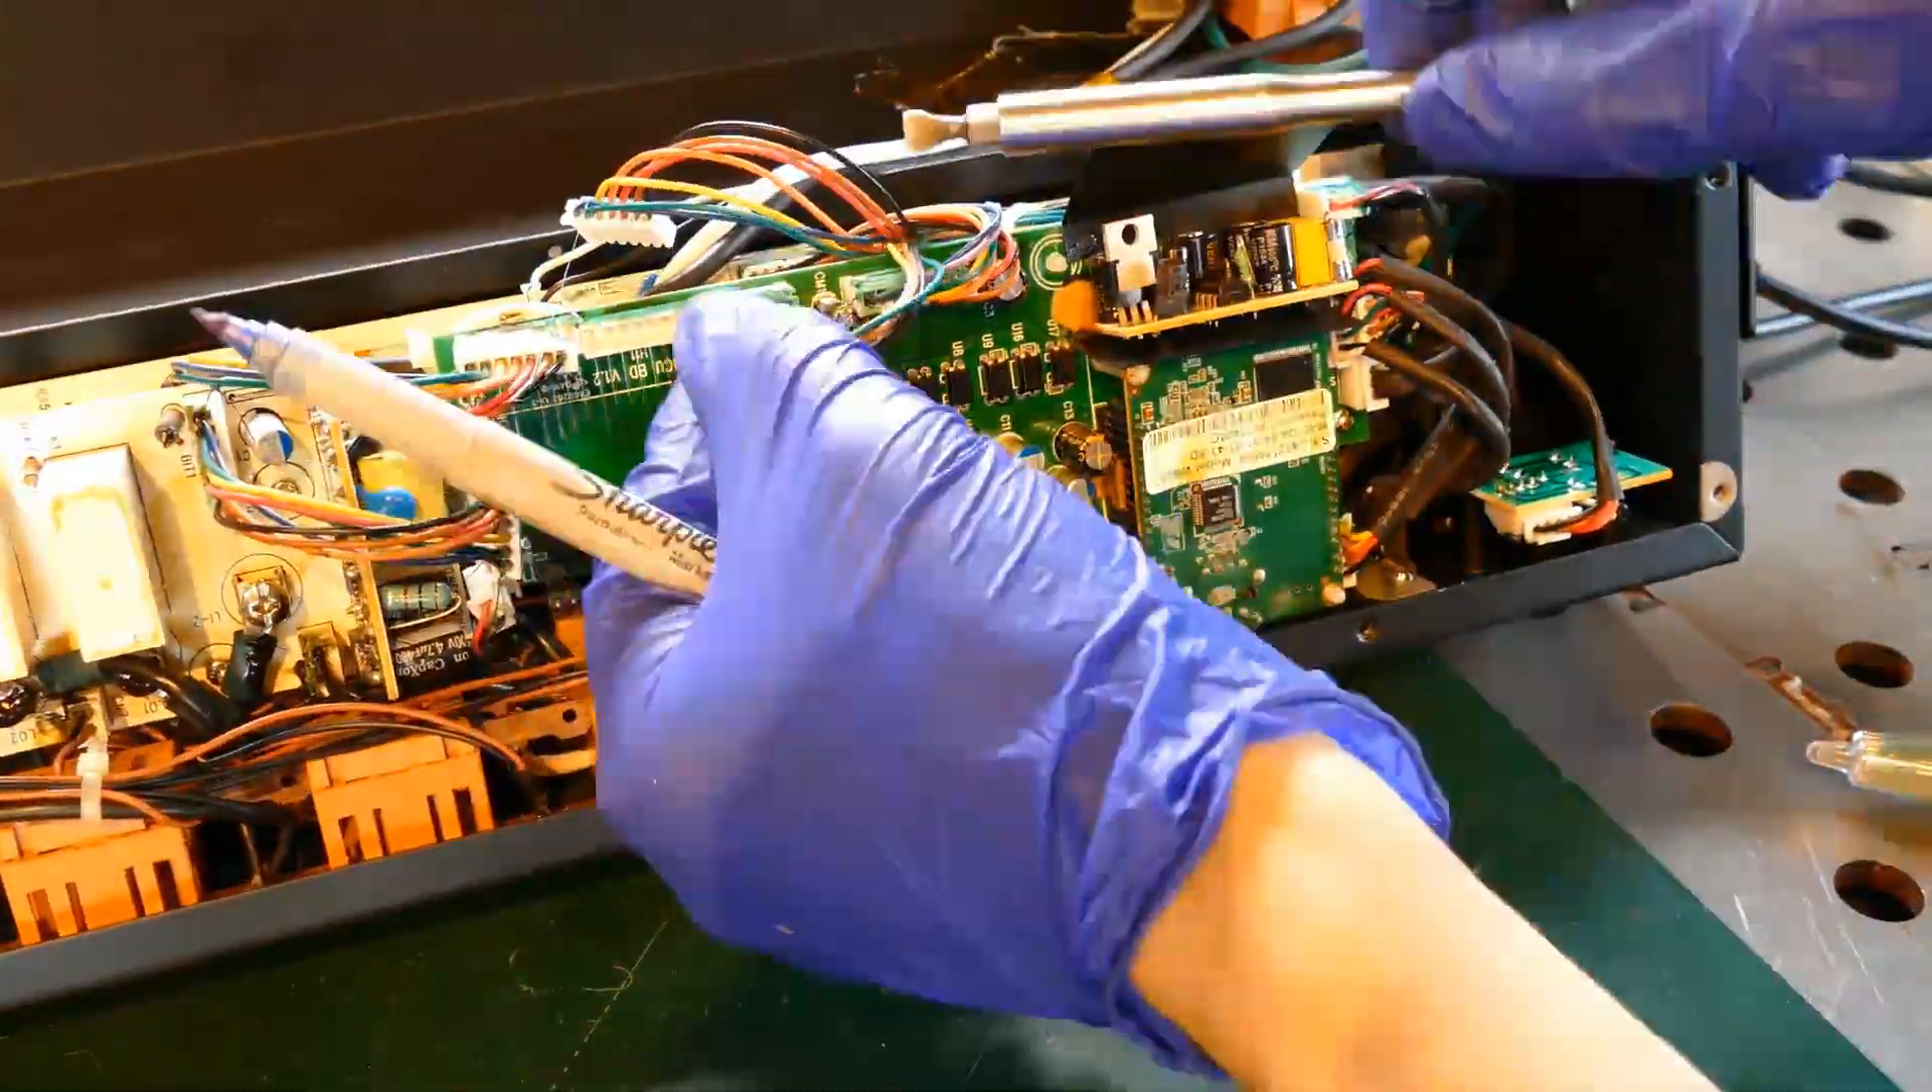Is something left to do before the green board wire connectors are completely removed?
Yes.